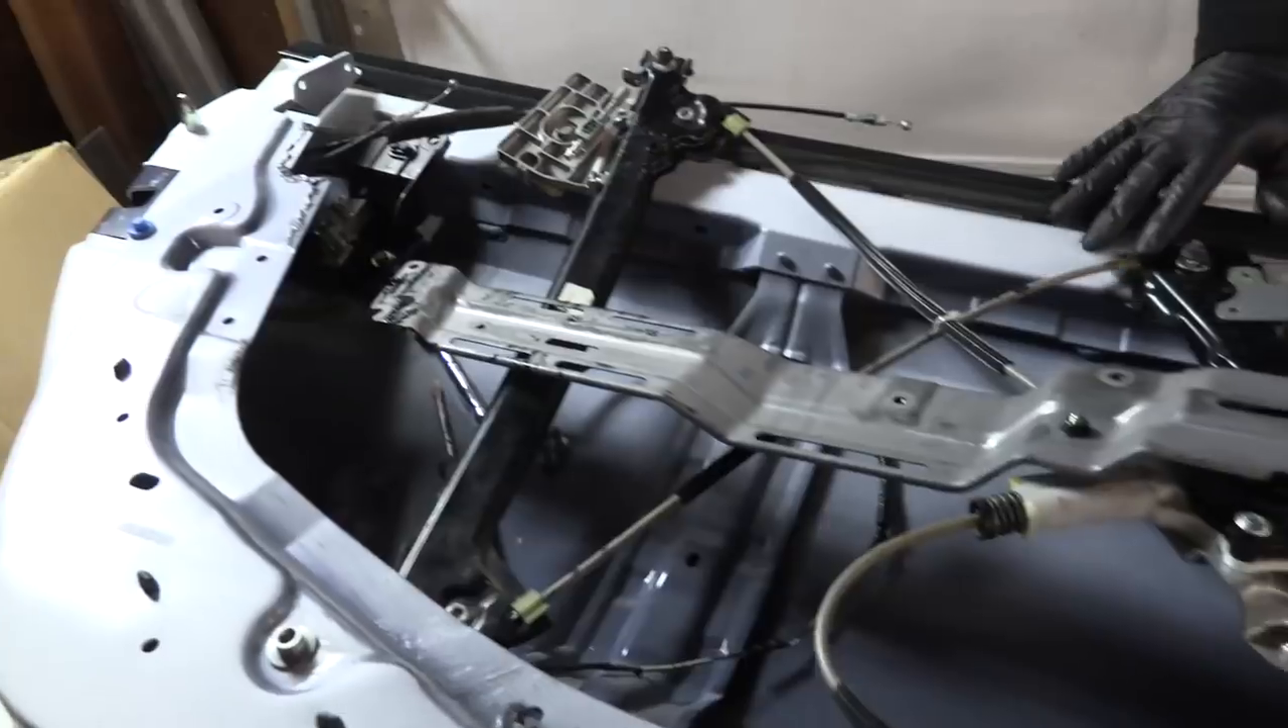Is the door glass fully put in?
No.